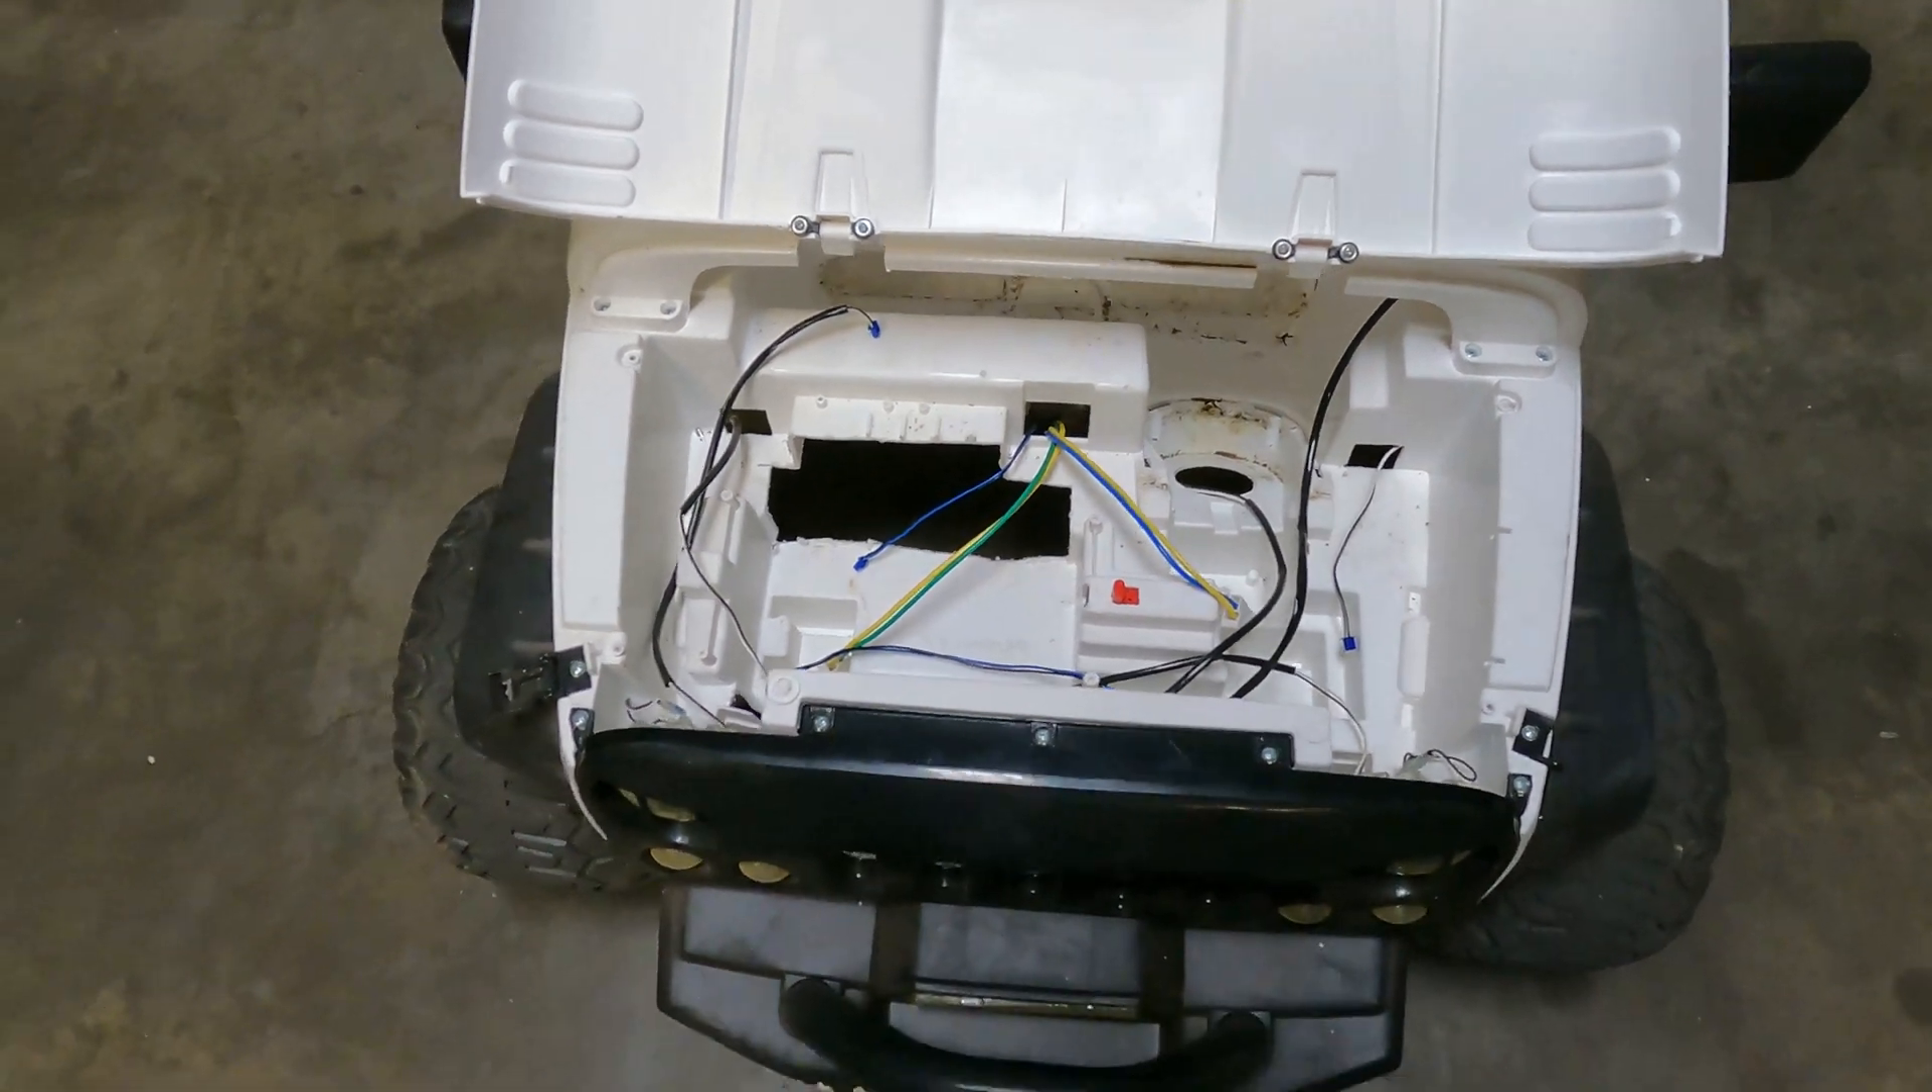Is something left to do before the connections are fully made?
Yes.